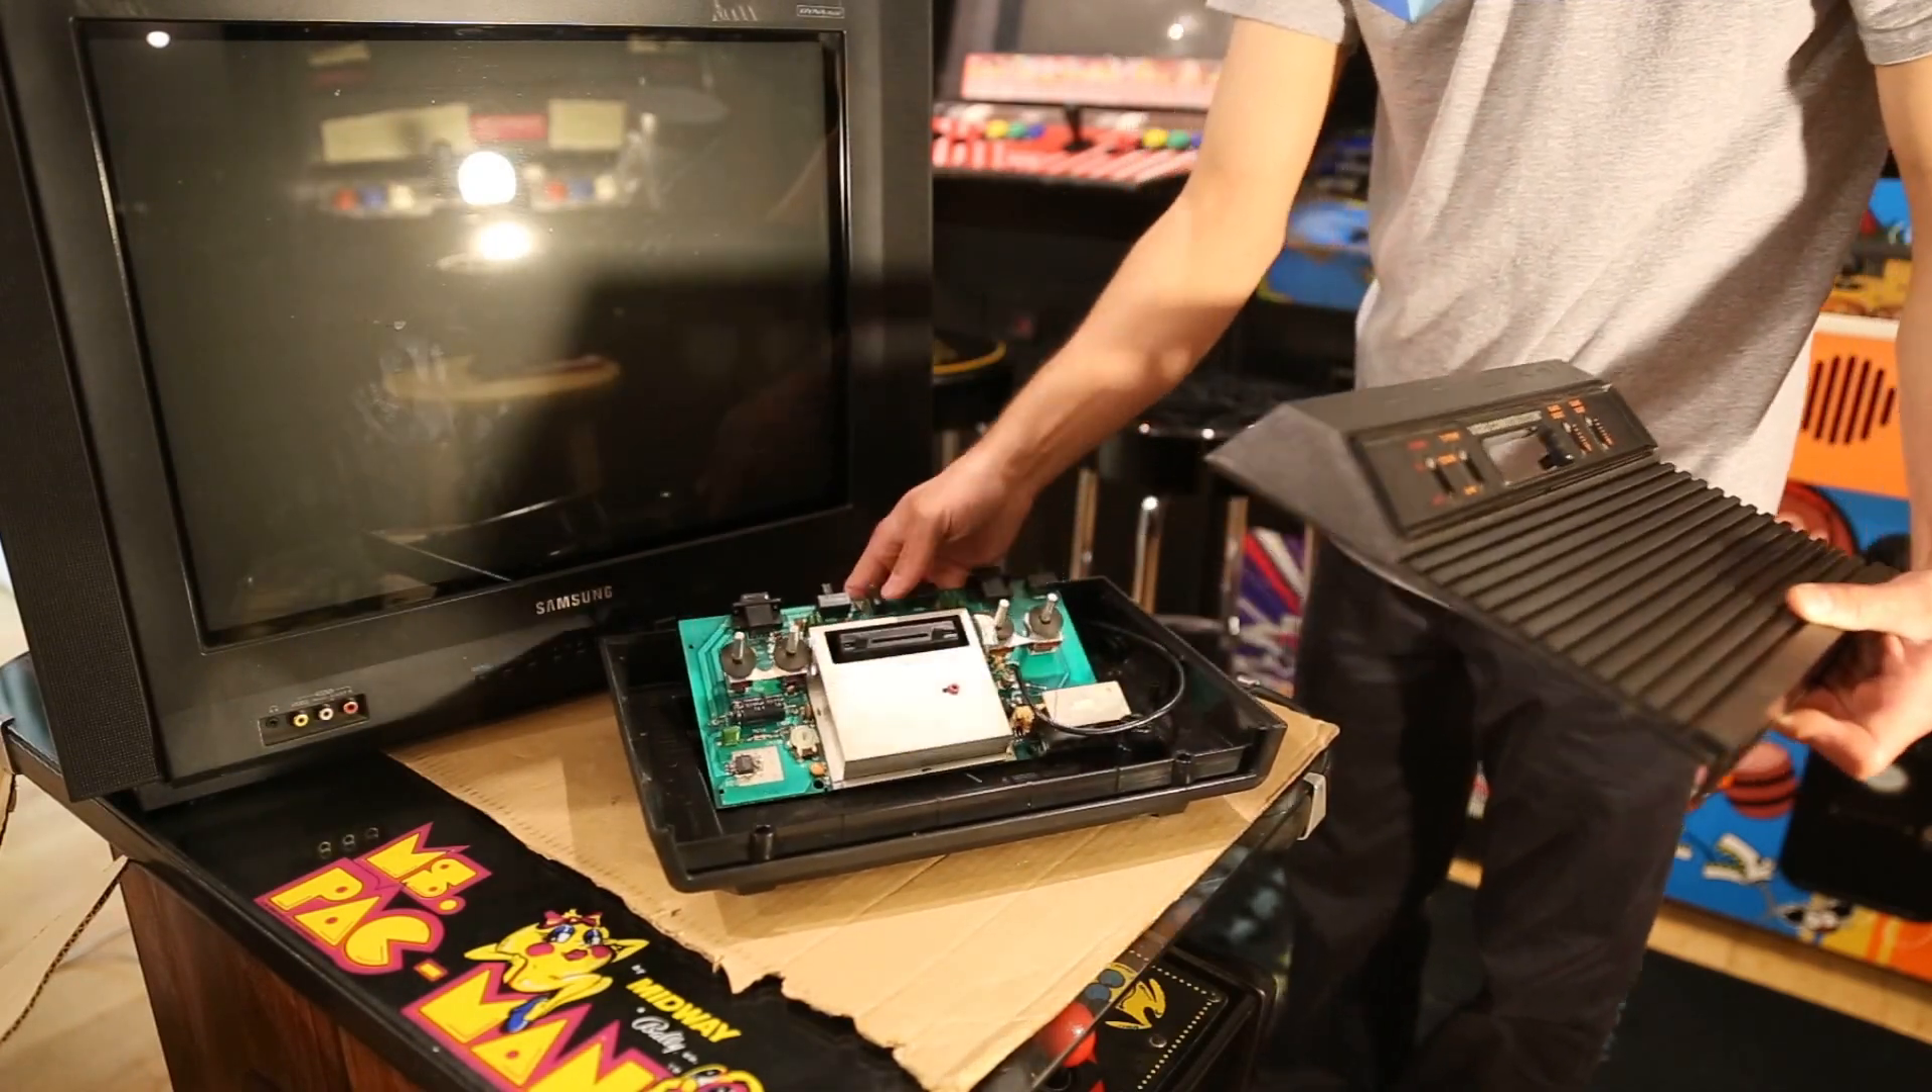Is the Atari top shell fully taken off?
Yes.